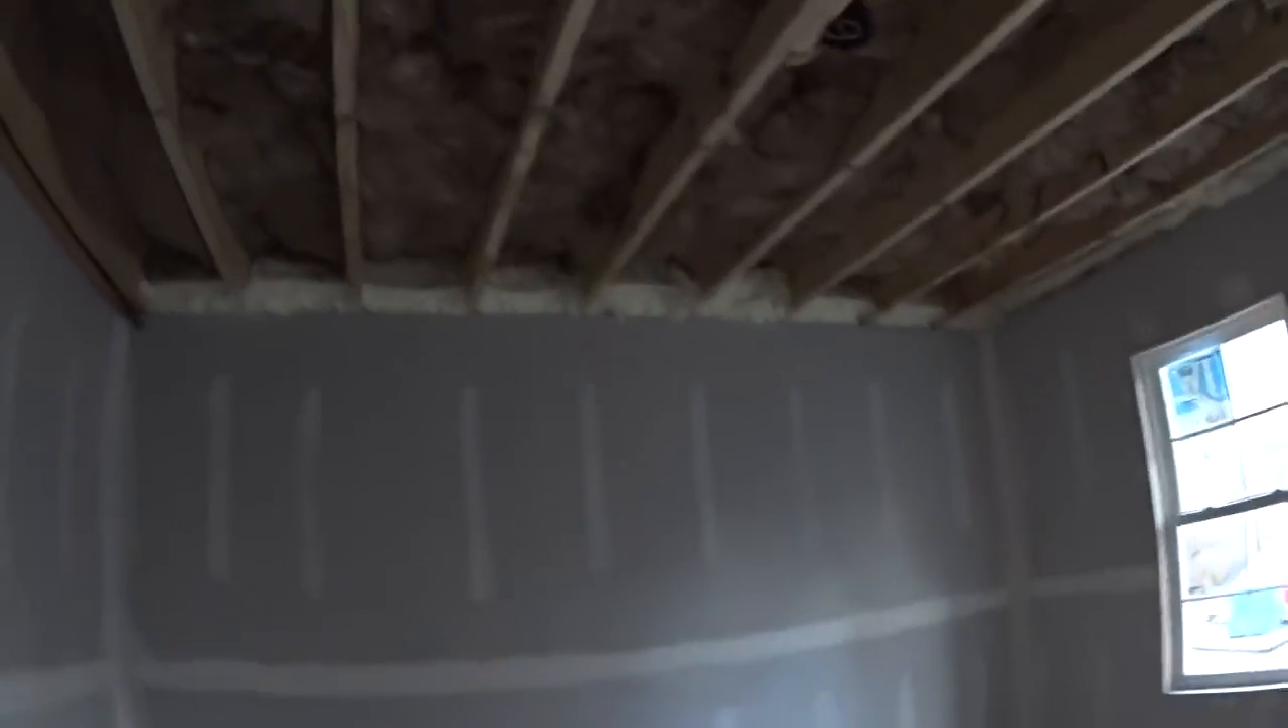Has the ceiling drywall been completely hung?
No.